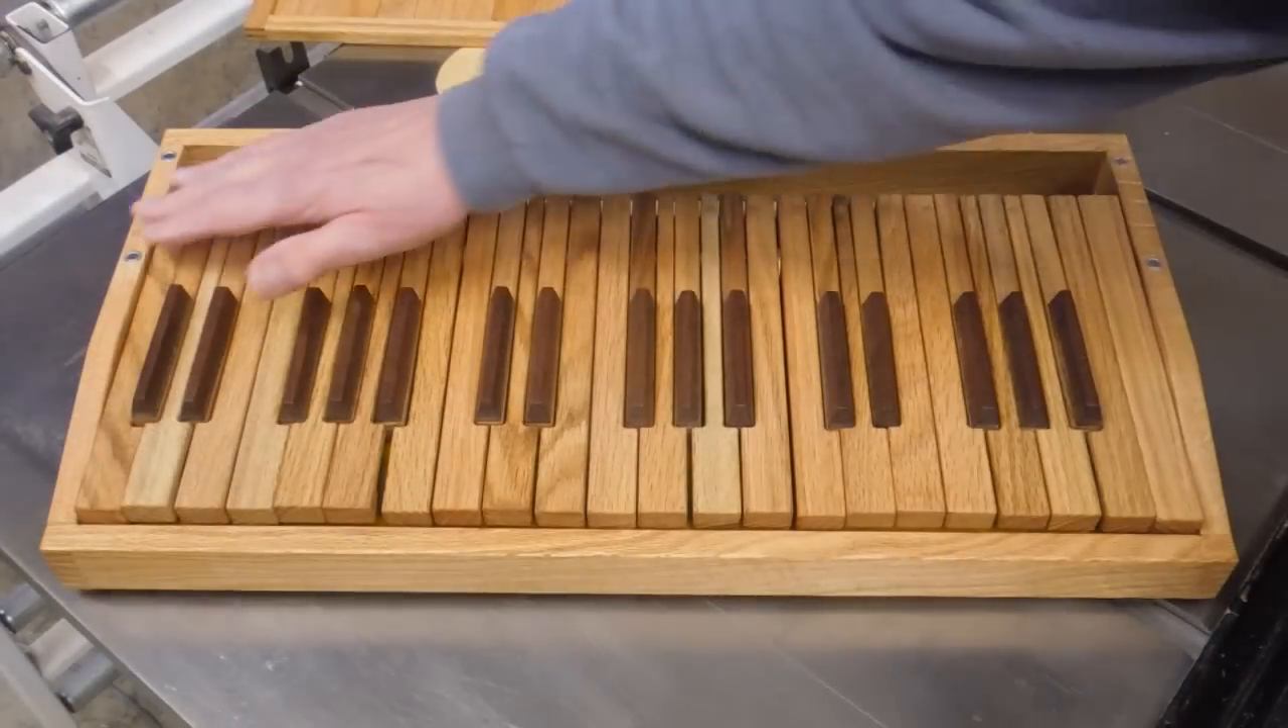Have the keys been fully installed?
Yes.